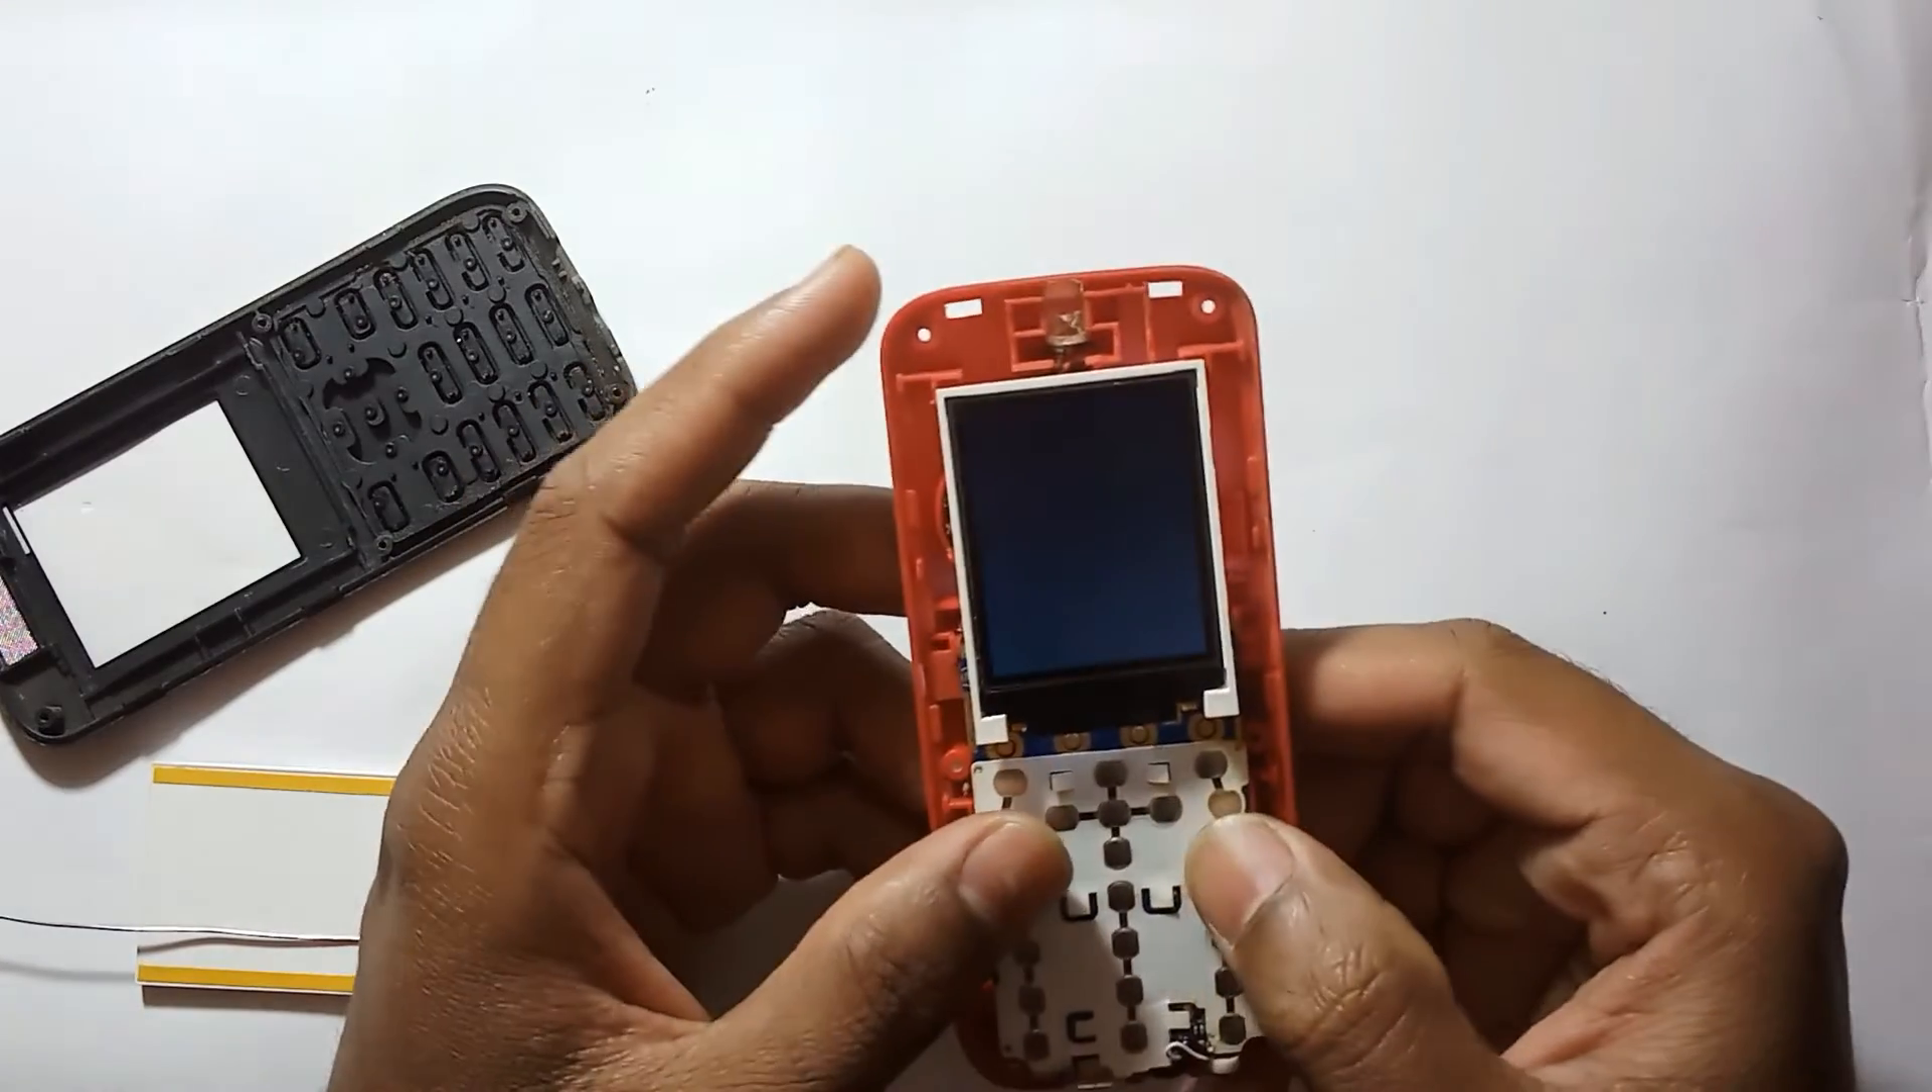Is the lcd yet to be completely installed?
No.